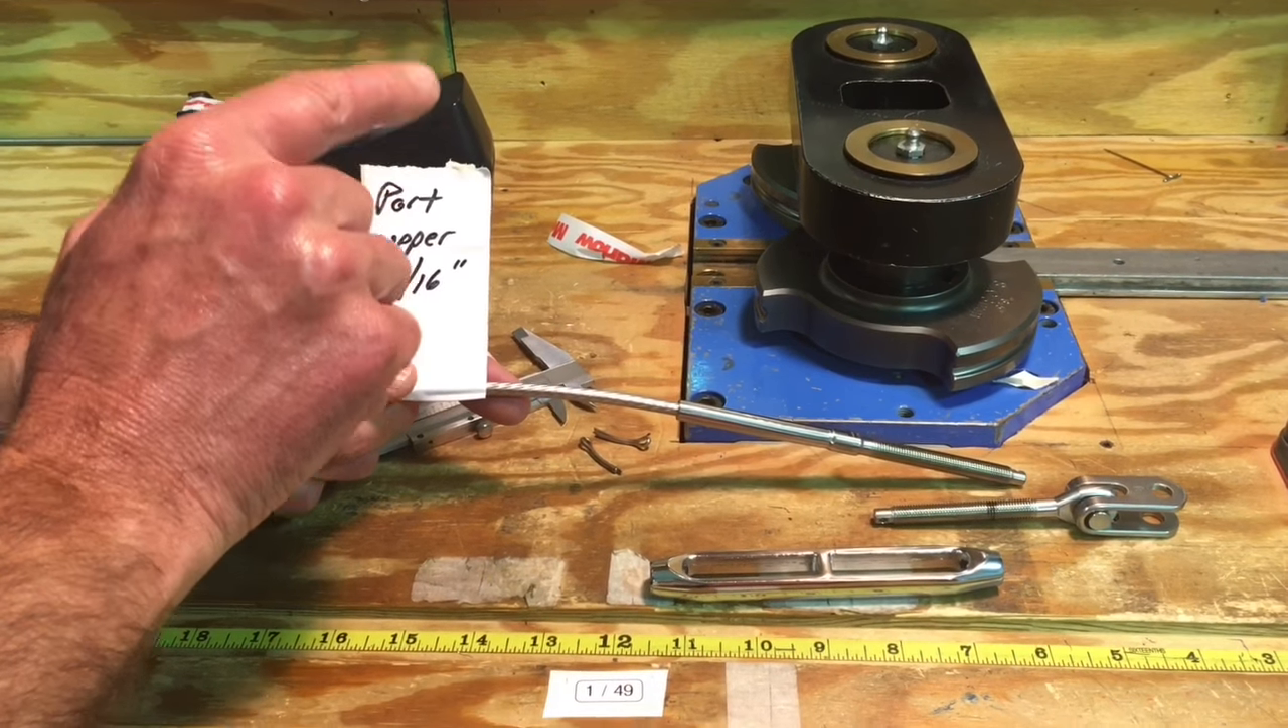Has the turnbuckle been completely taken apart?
Yes.